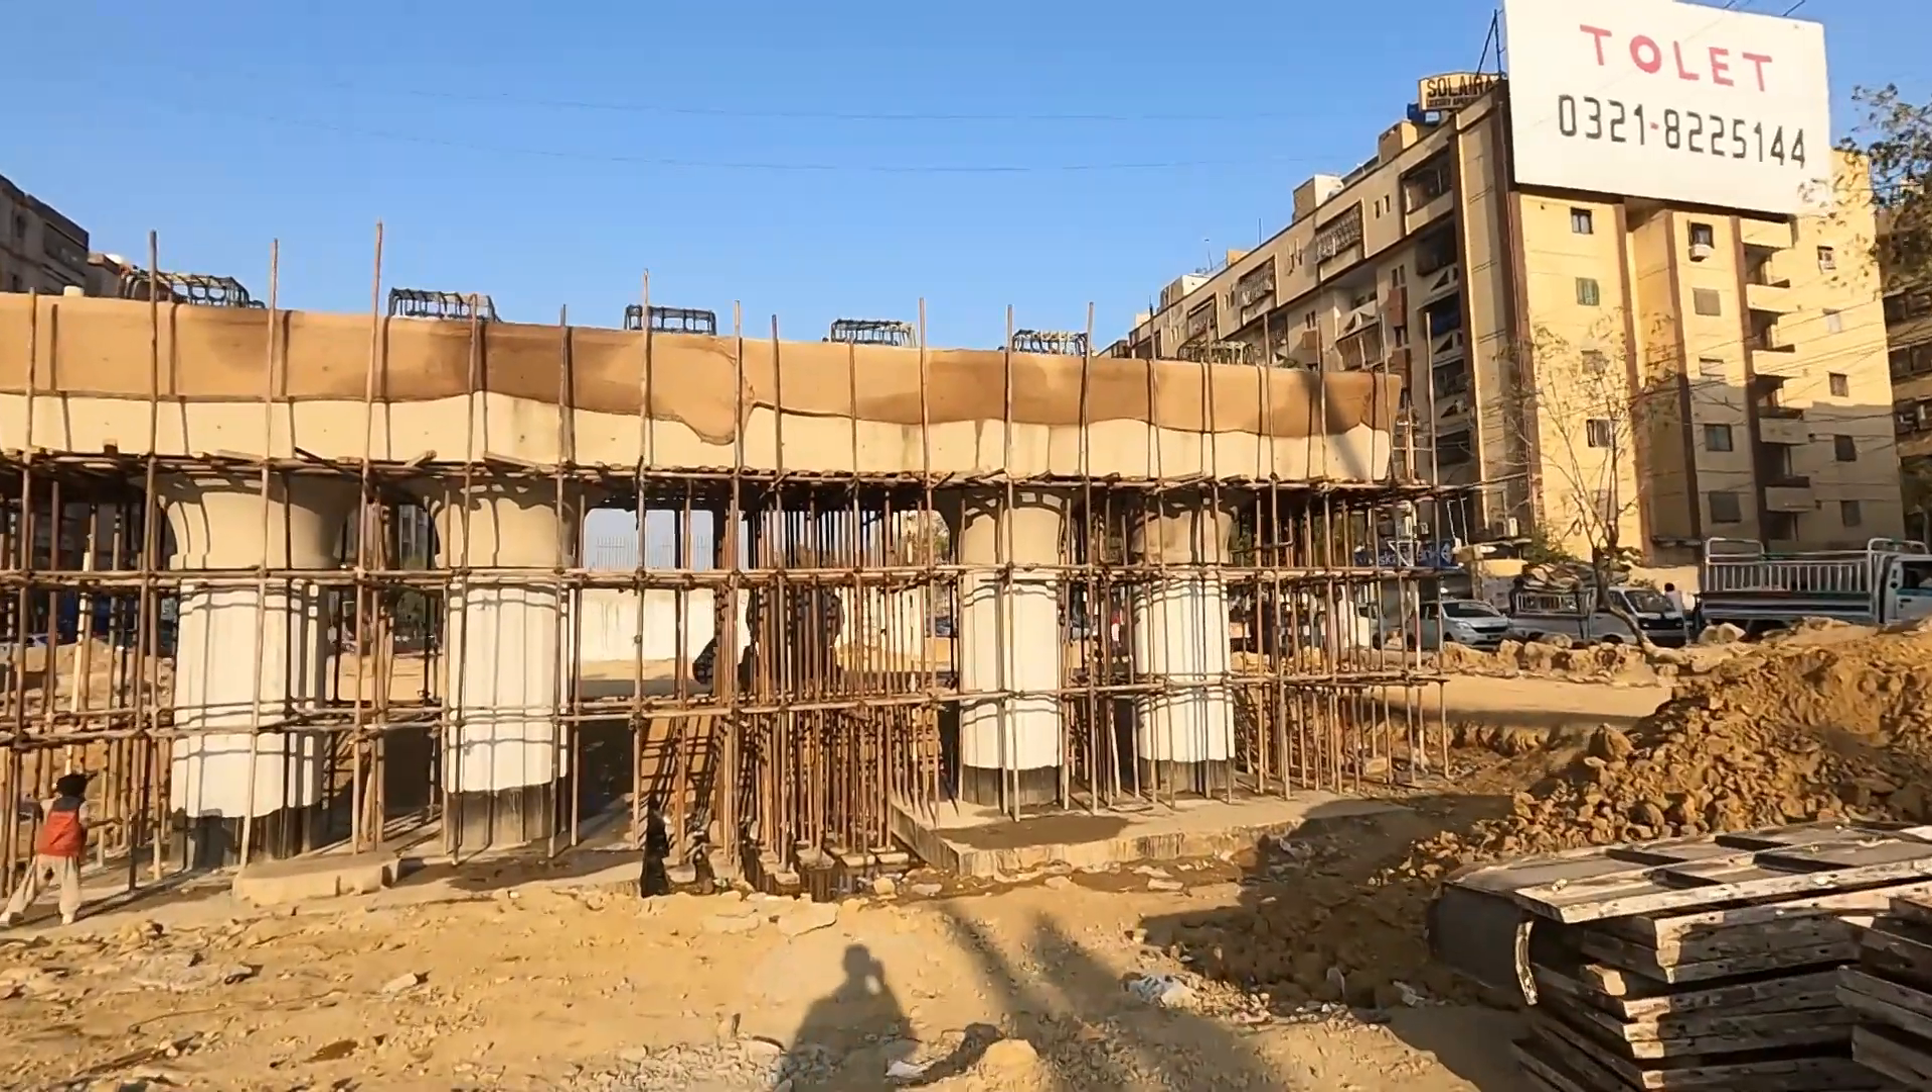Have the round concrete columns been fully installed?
Yes.